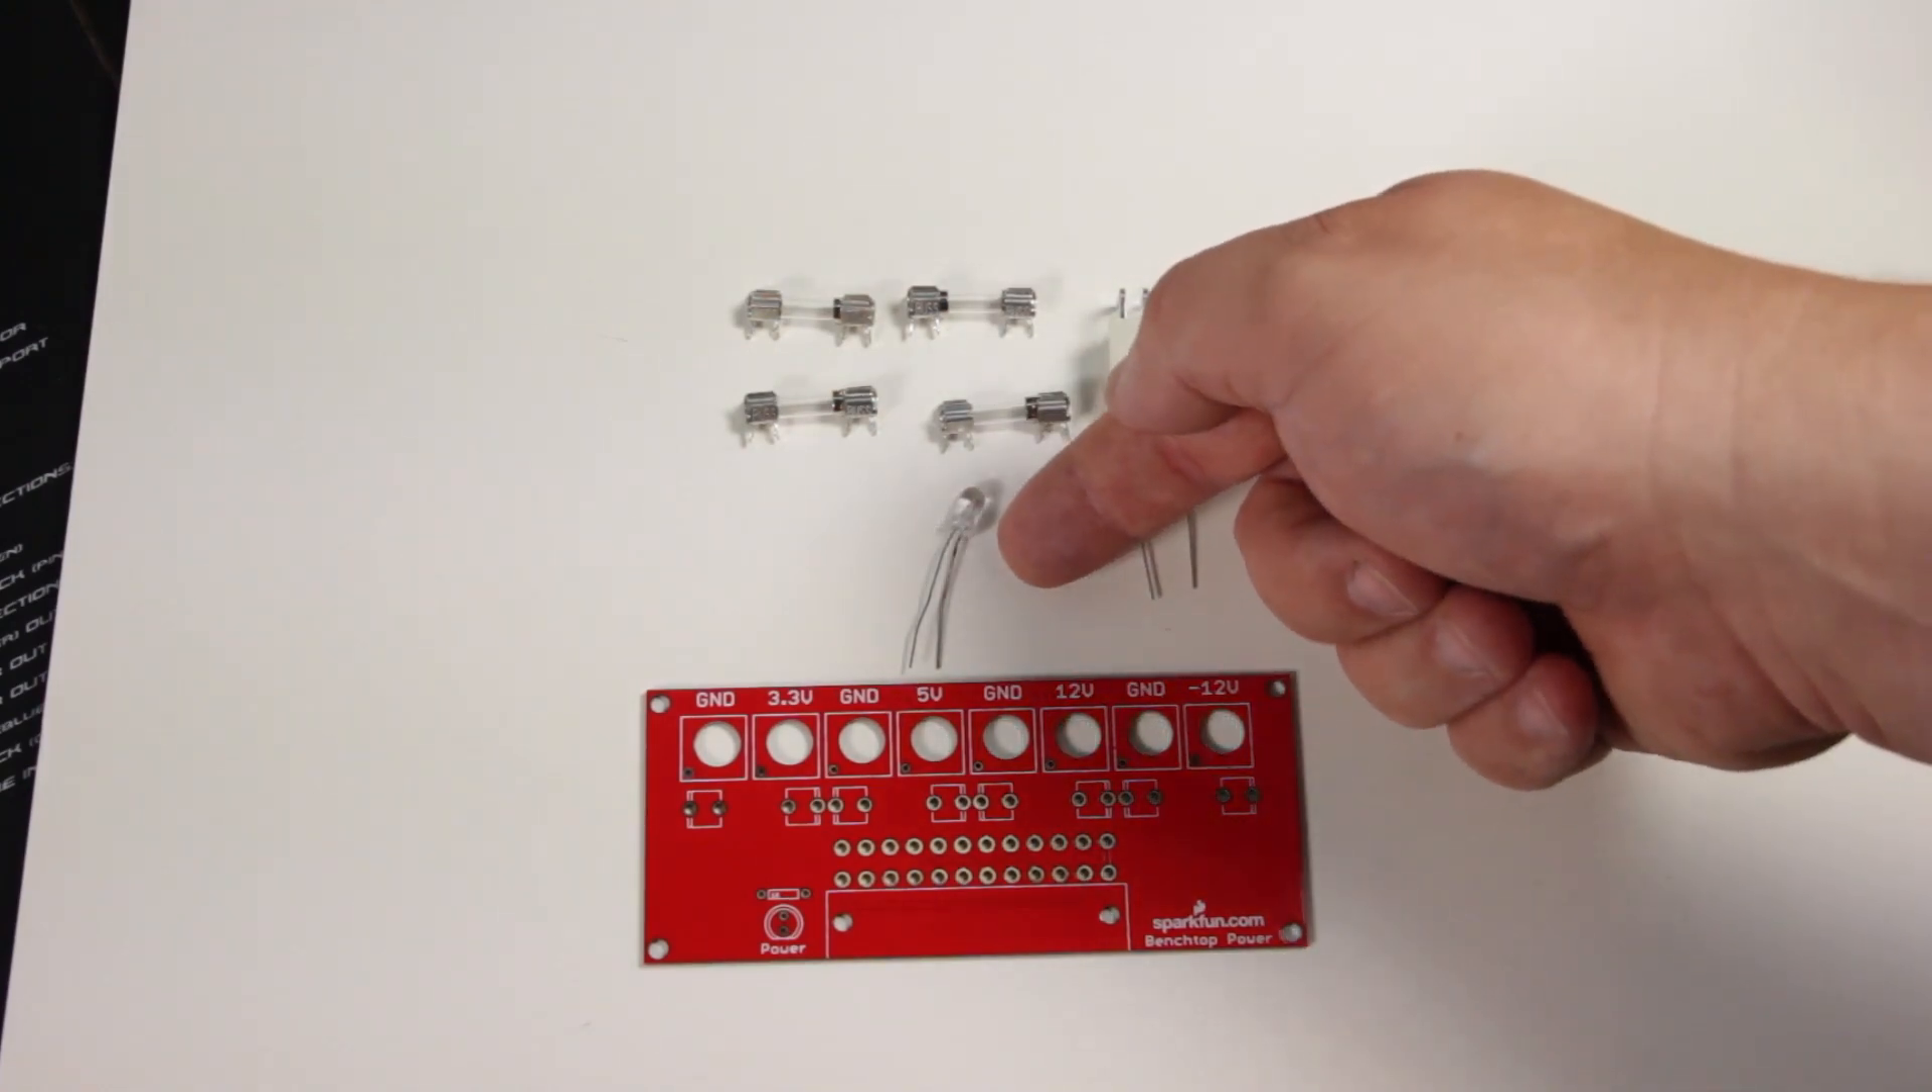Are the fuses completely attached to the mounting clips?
Yes.